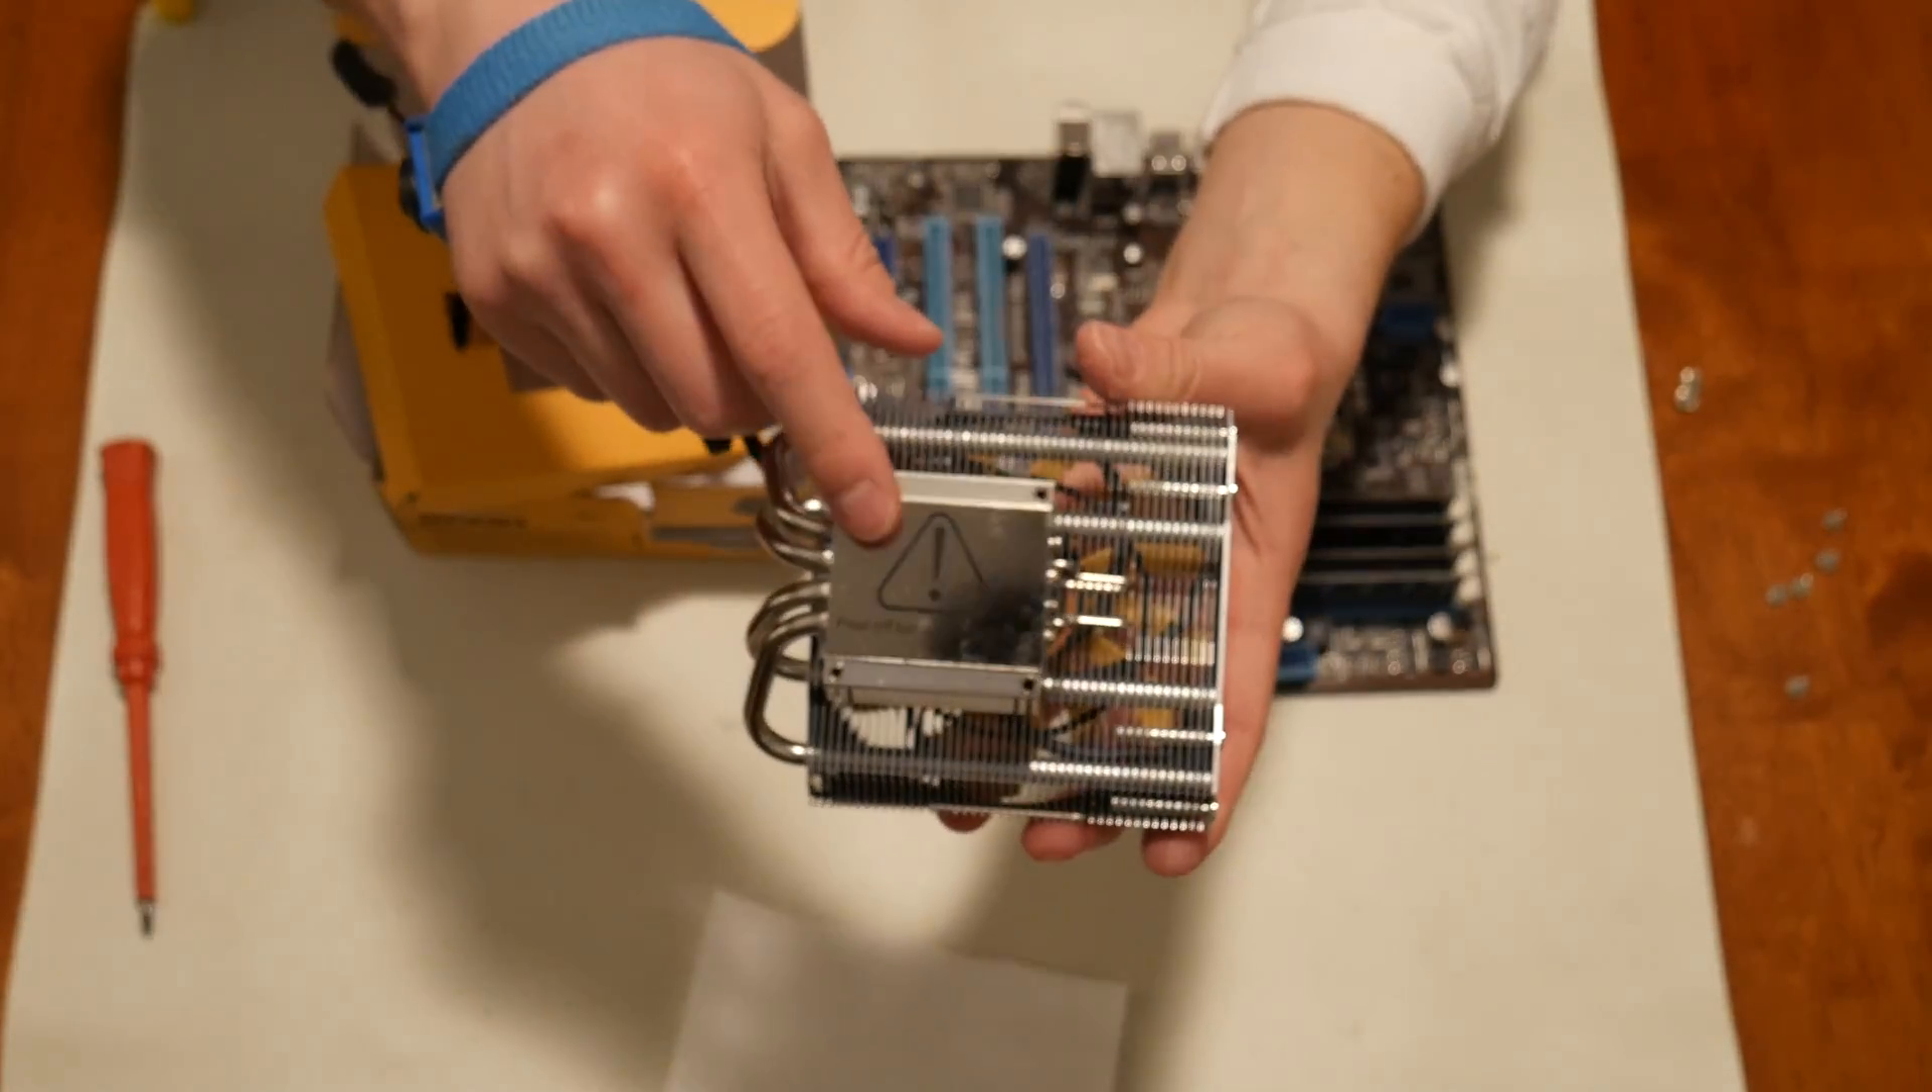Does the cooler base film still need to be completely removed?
Yes.